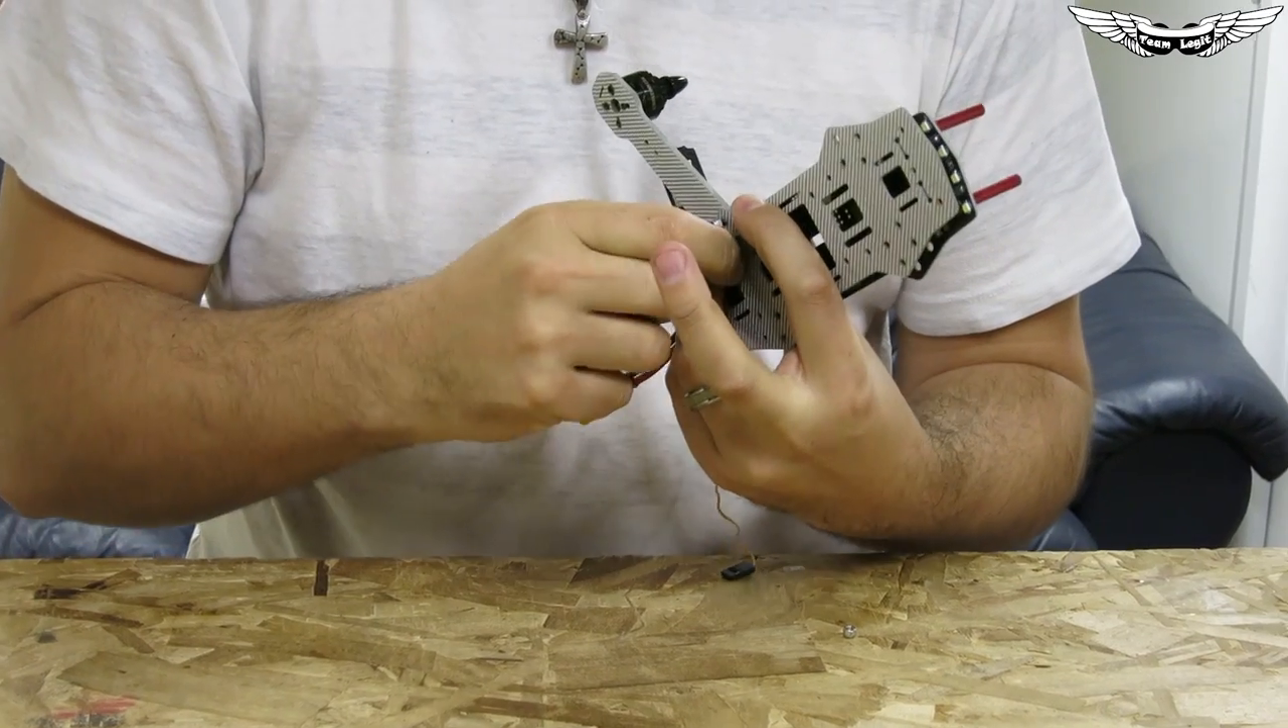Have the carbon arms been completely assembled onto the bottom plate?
No.